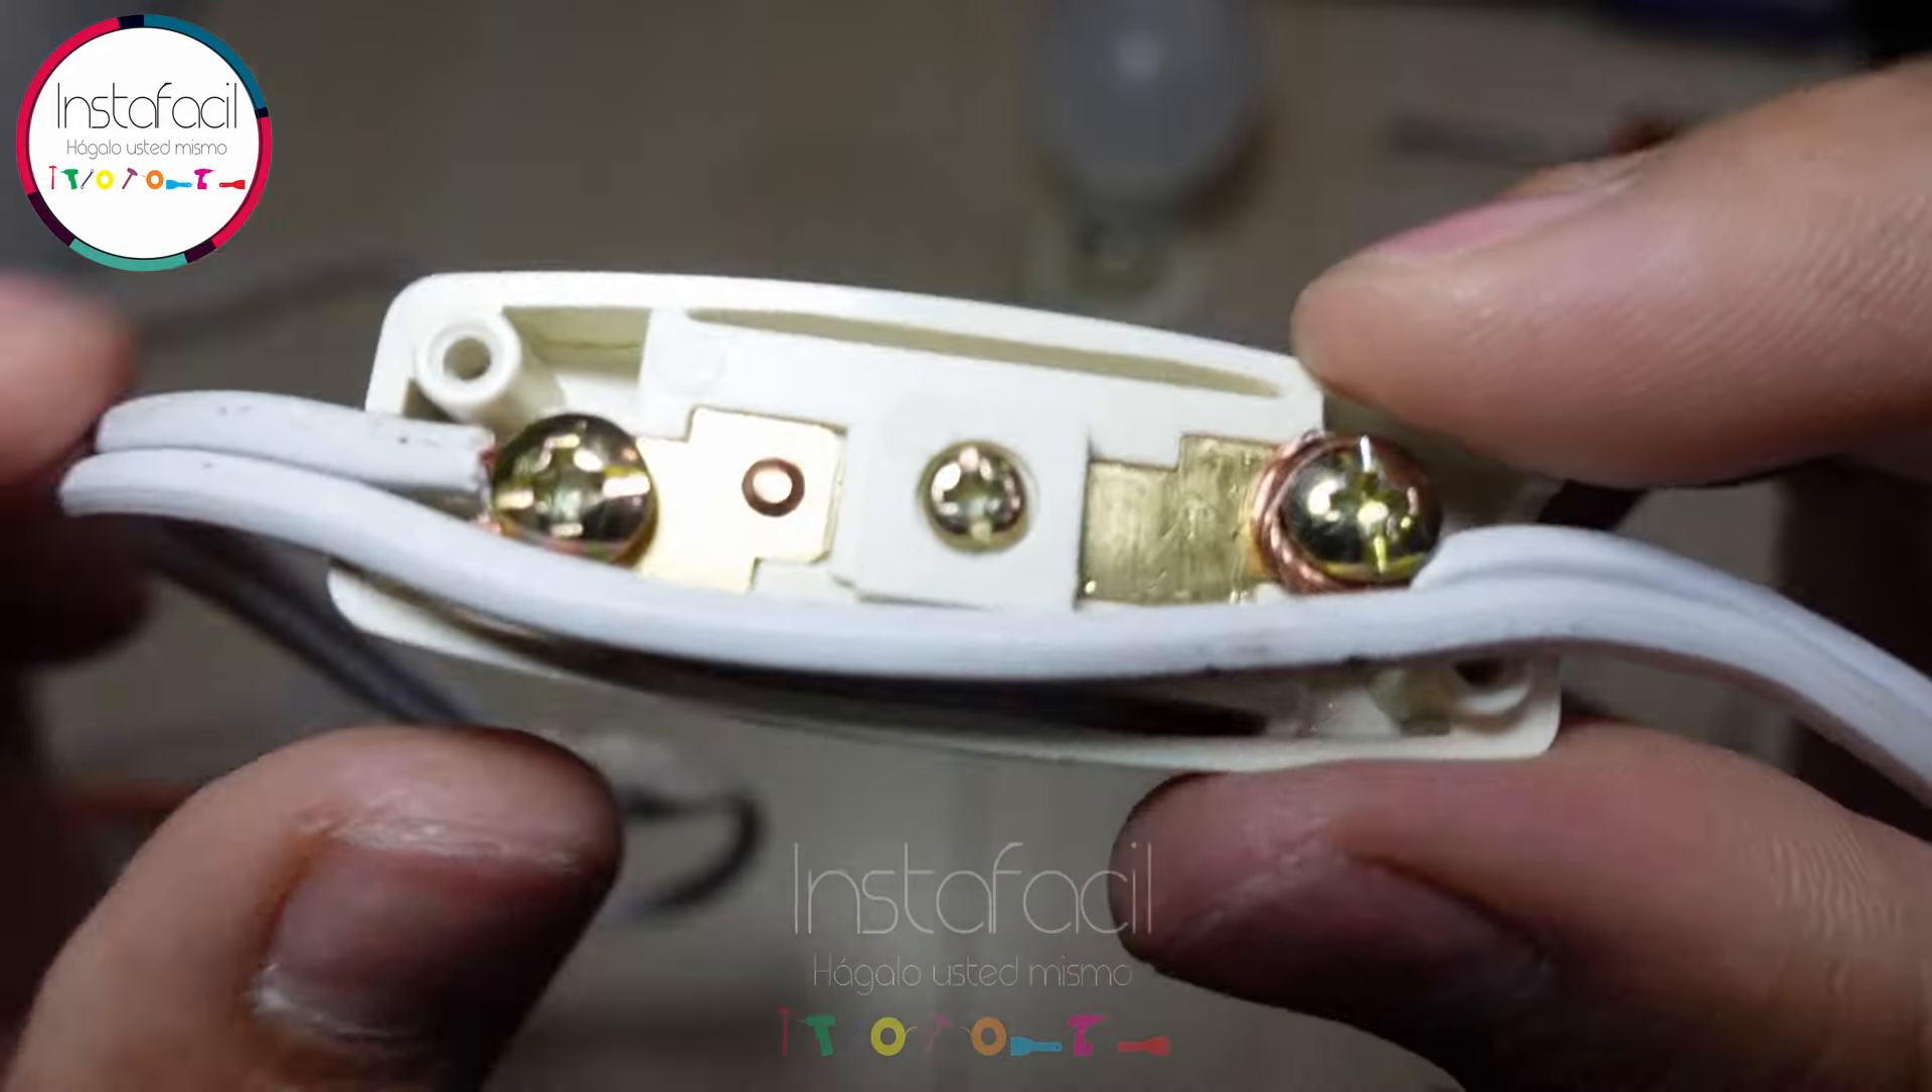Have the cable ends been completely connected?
Yes.